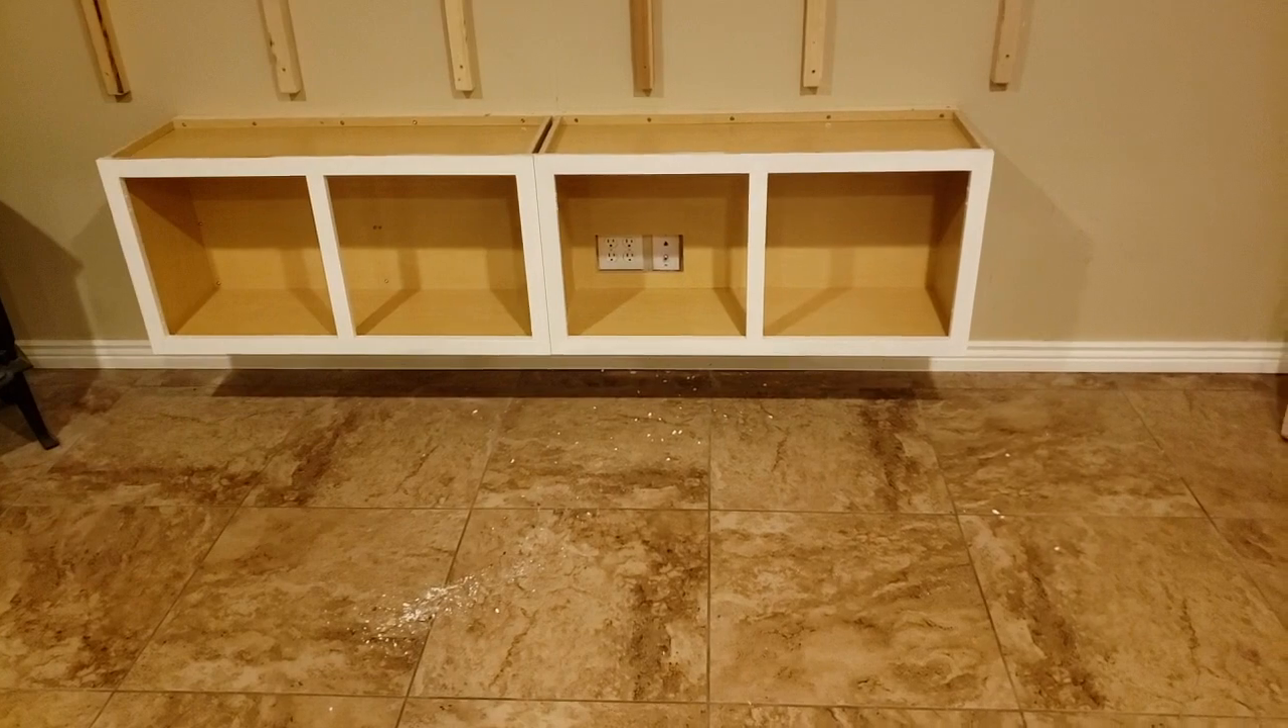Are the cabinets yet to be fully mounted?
No.